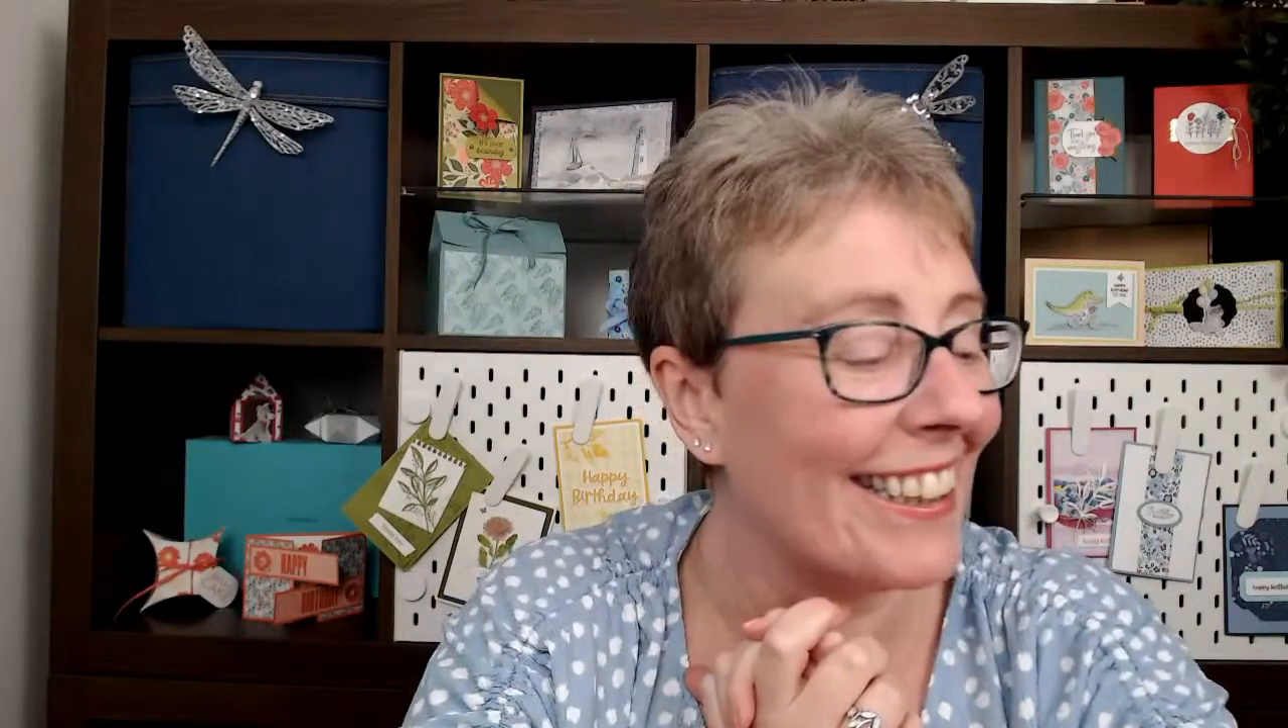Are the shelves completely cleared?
No.